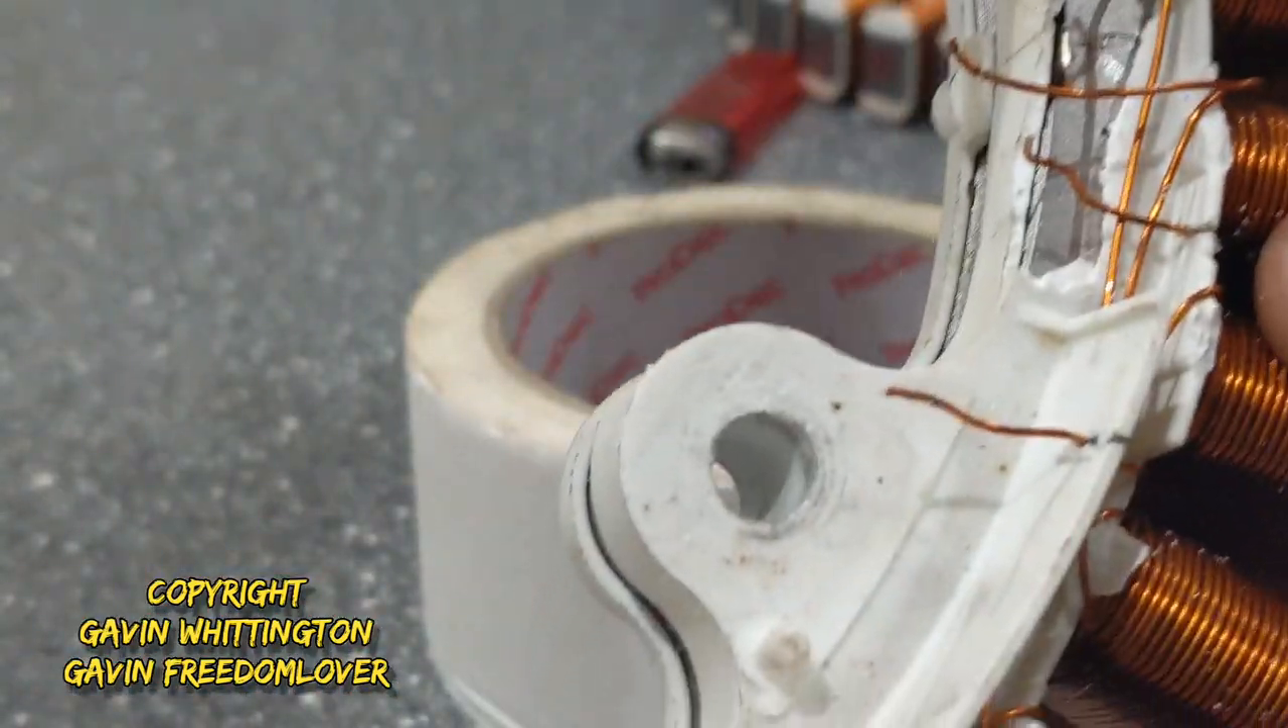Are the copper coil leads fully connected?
No.